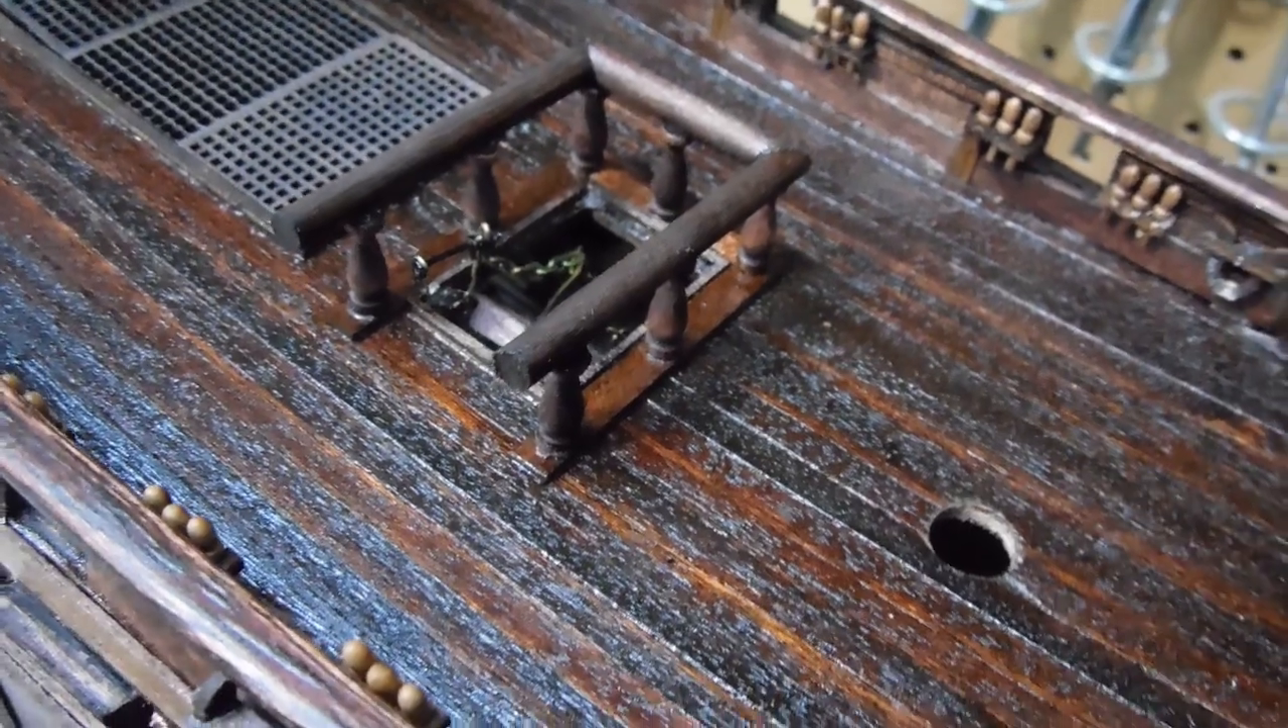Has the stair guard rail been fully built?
Yes.